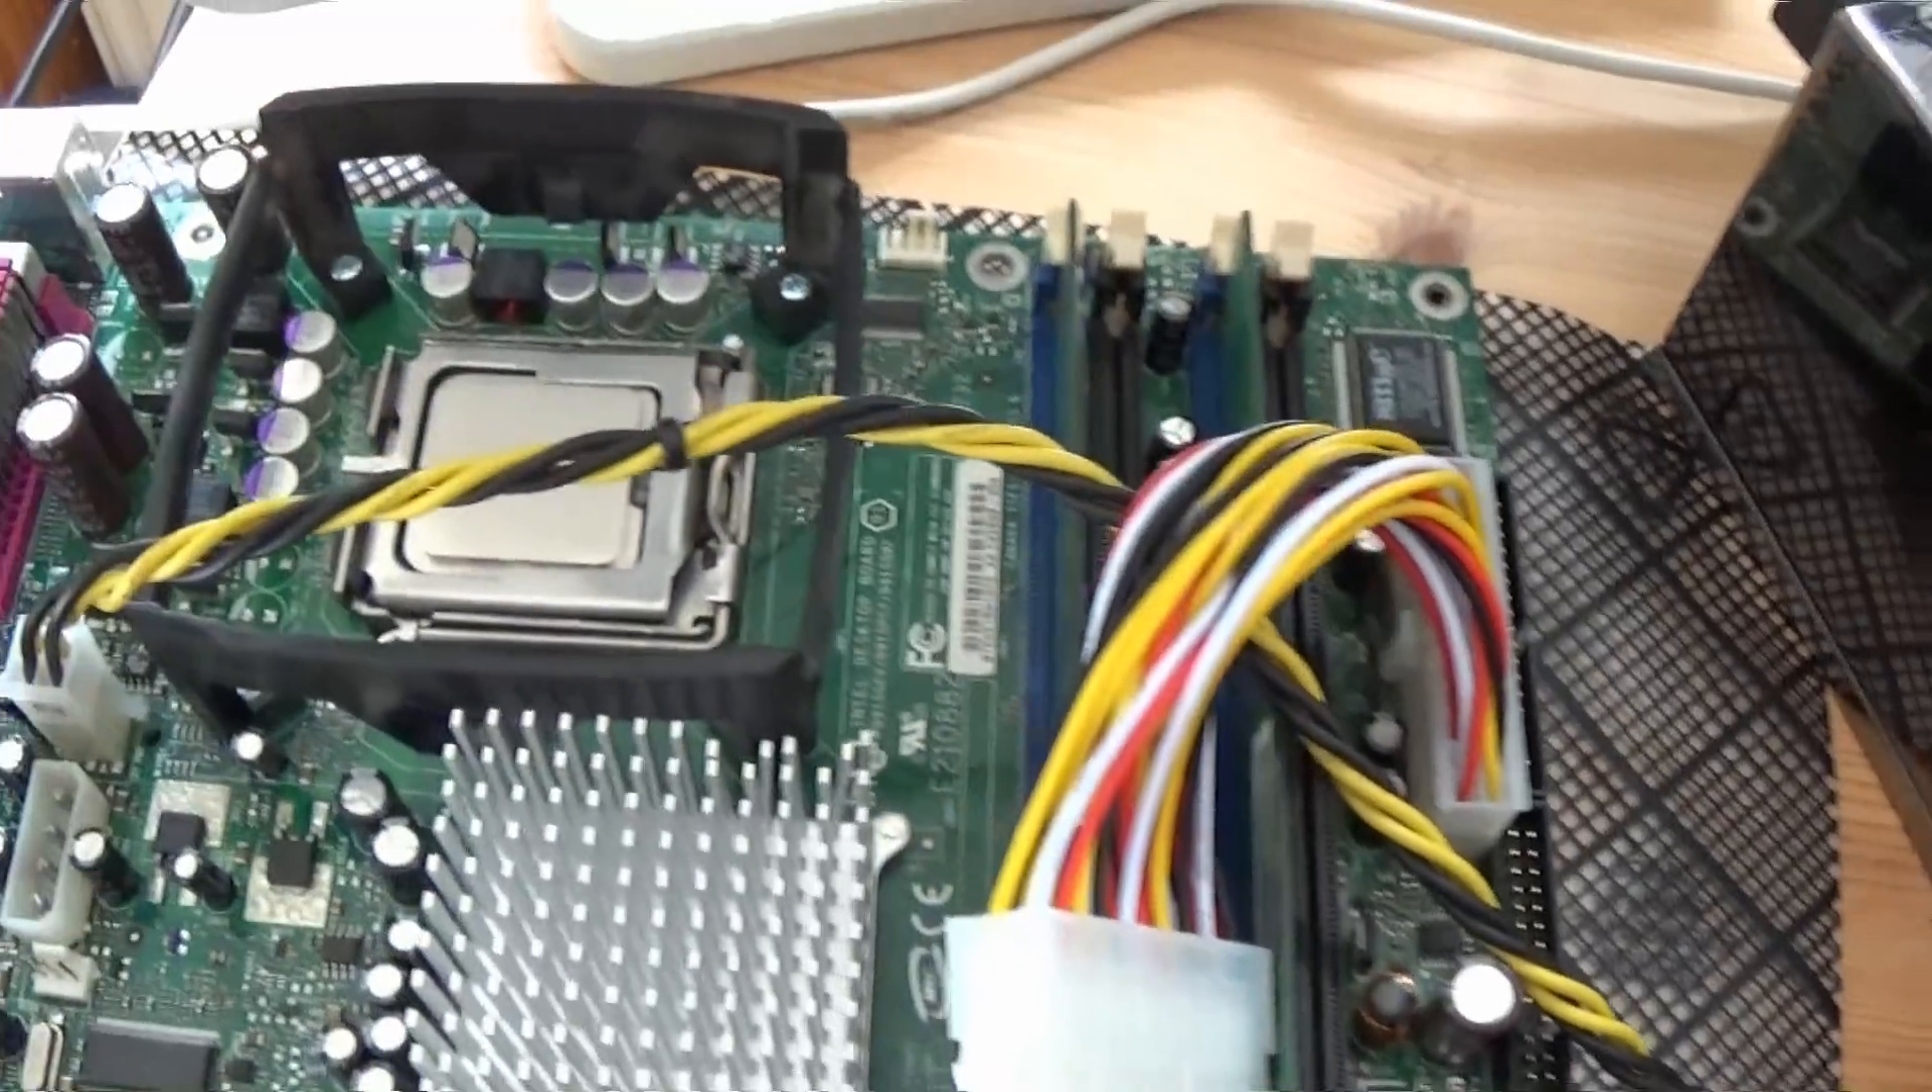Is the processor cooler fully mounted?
No.